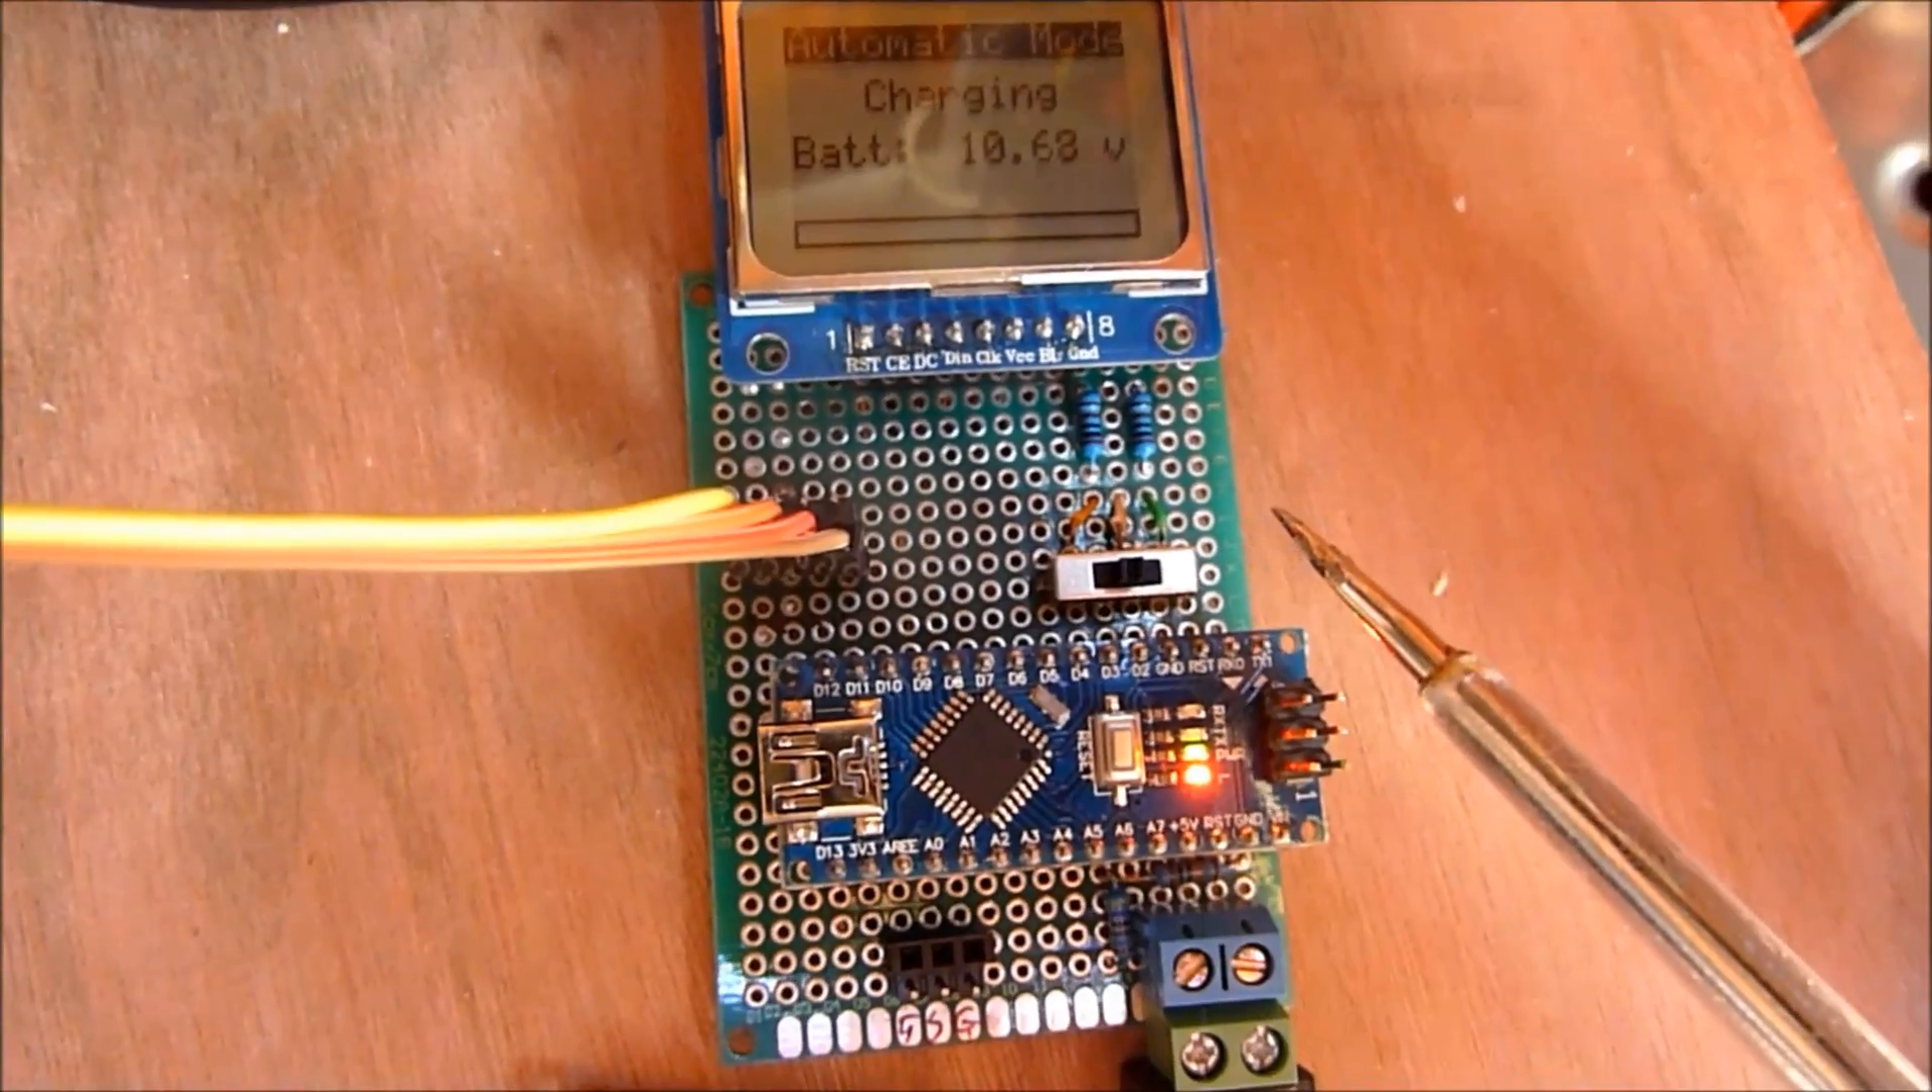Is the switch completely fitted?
Yes.